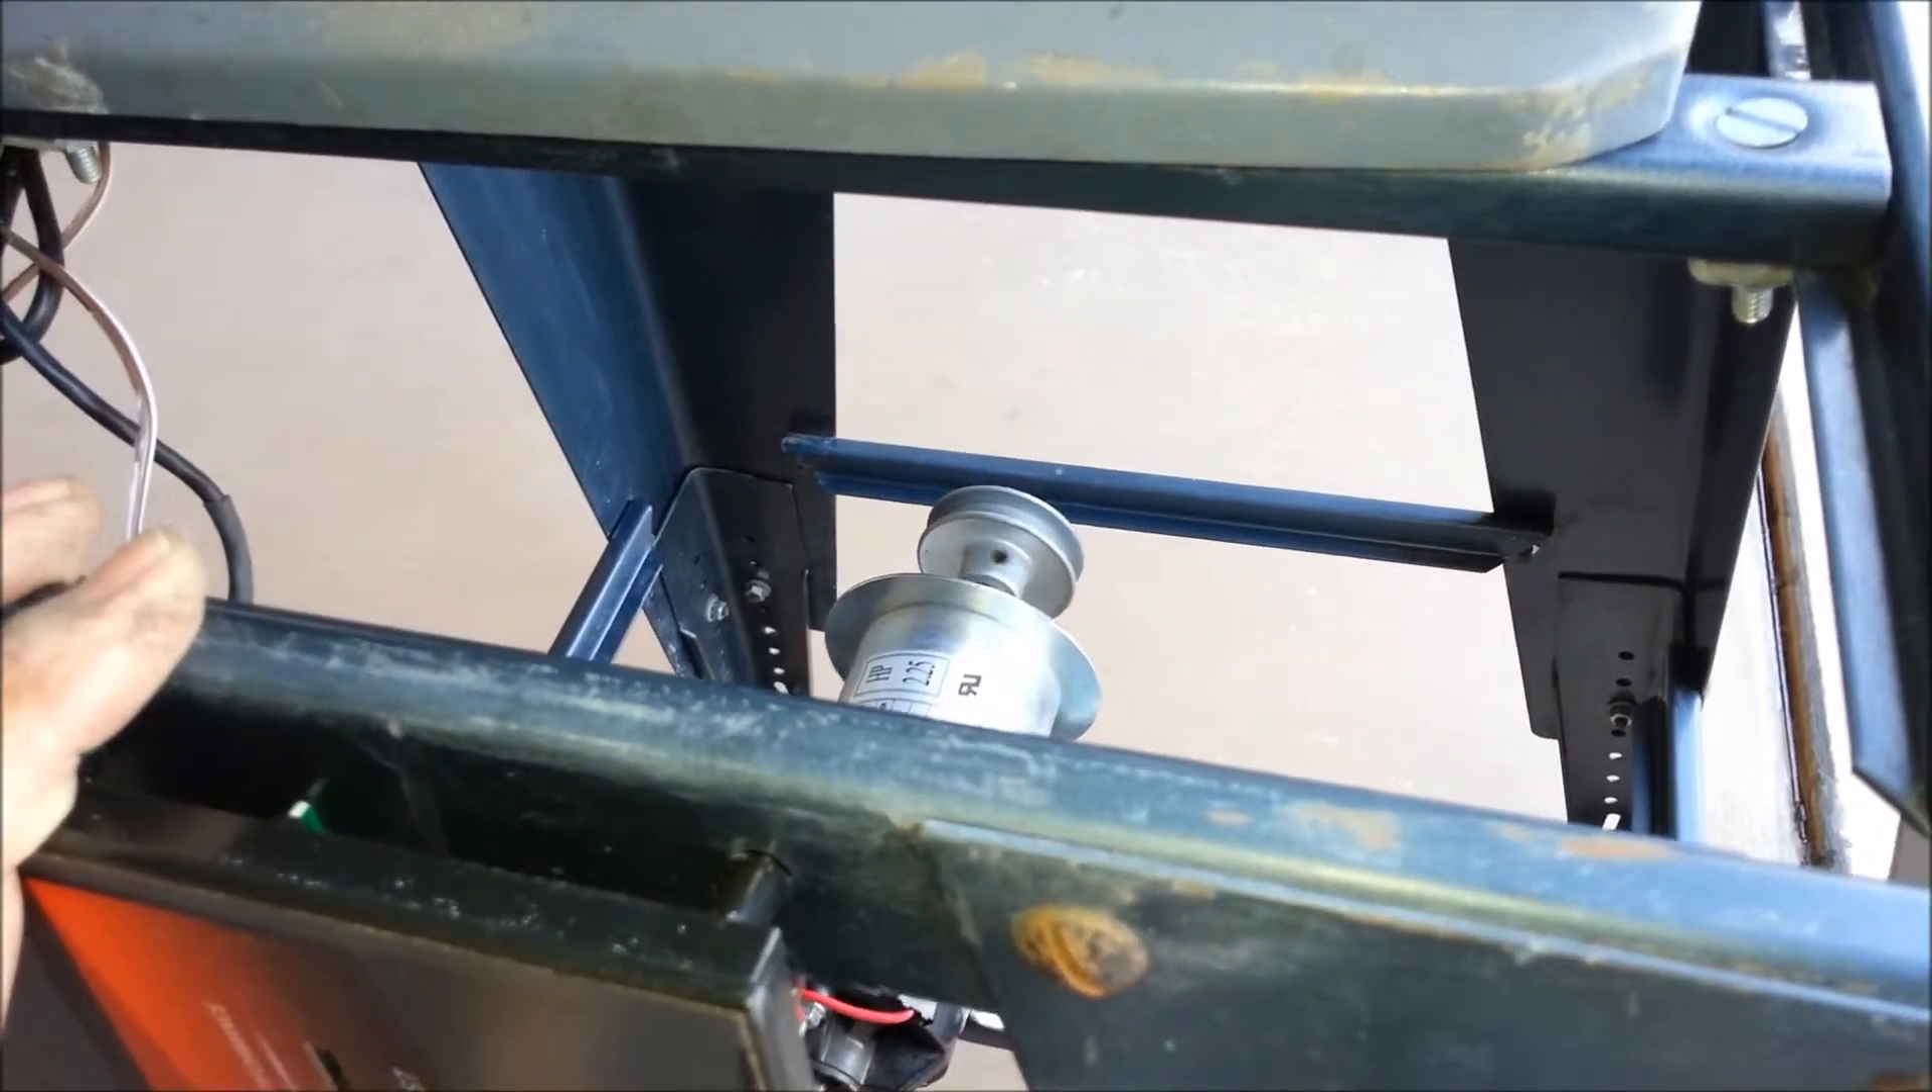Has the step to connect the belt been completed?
No.